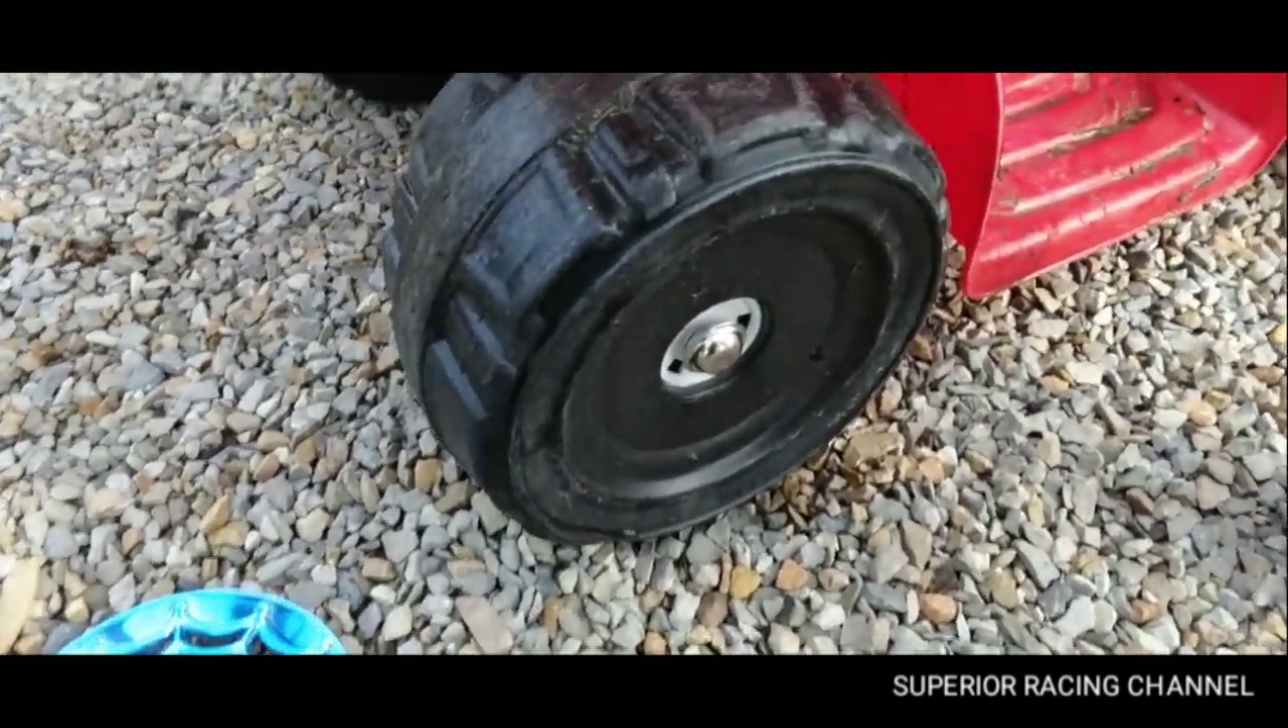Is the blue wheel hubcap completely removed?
Yes.